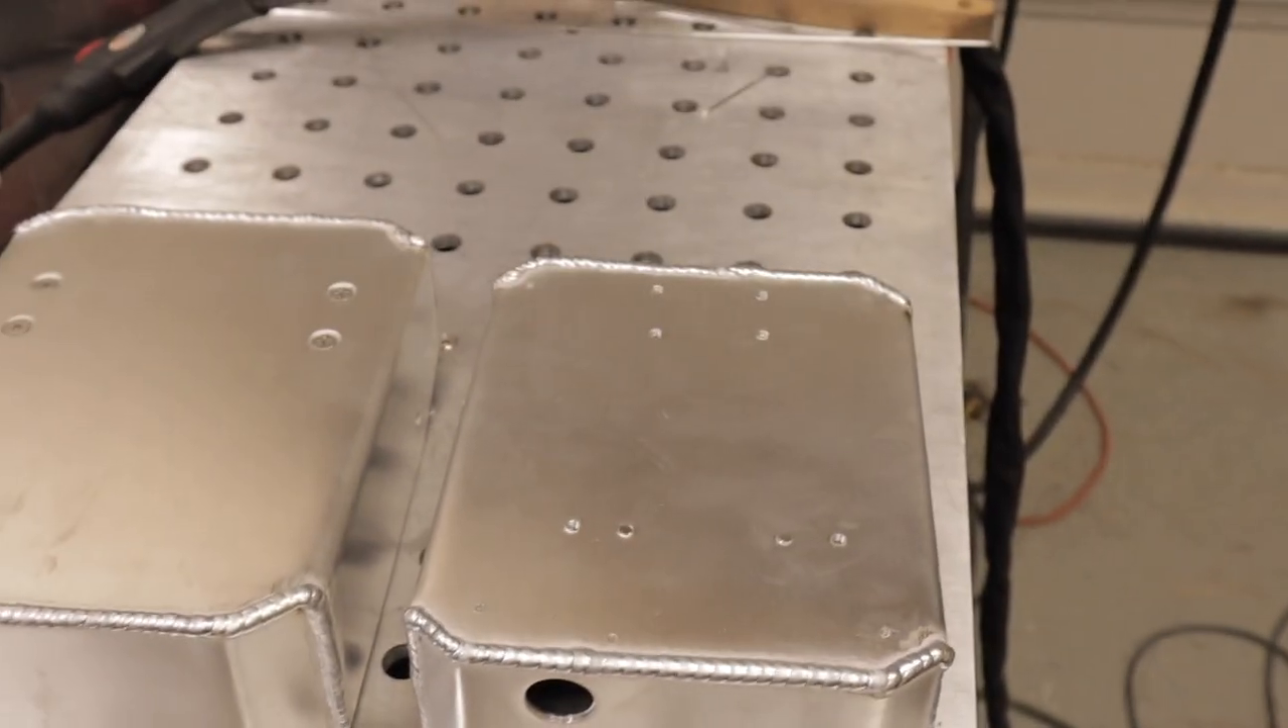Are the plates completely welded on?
Yes.